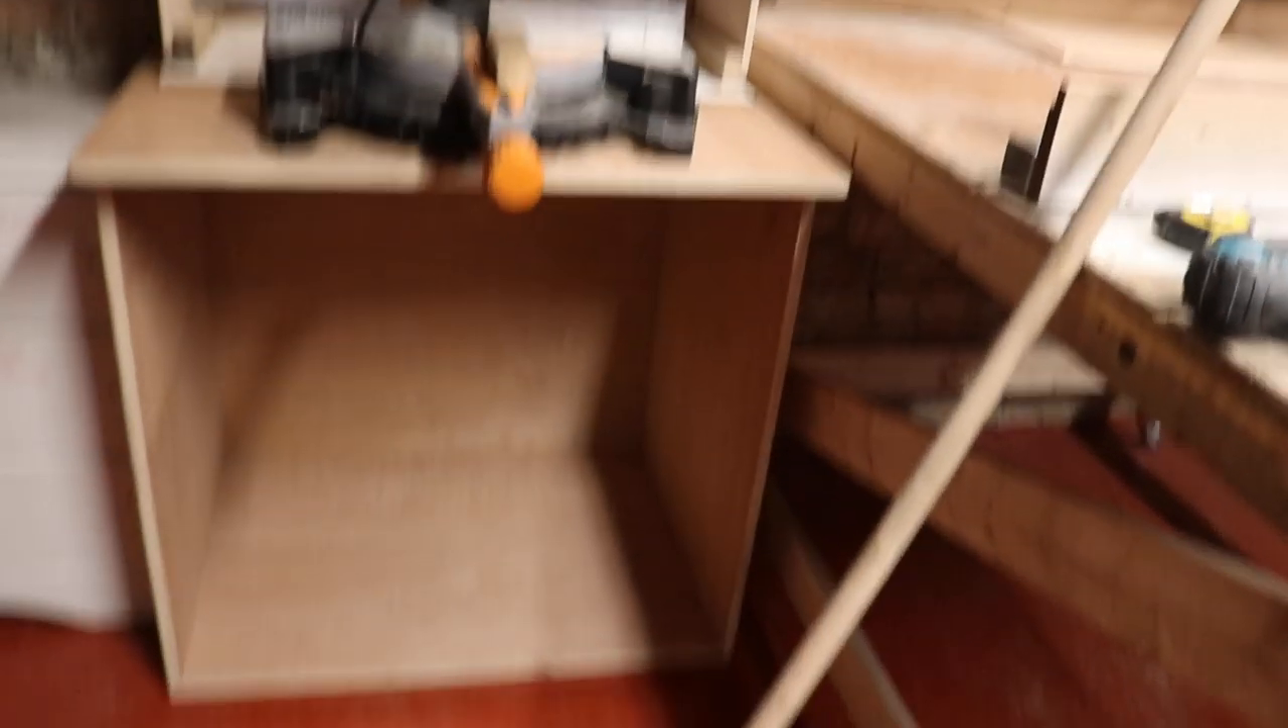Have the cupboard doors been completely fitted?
No.